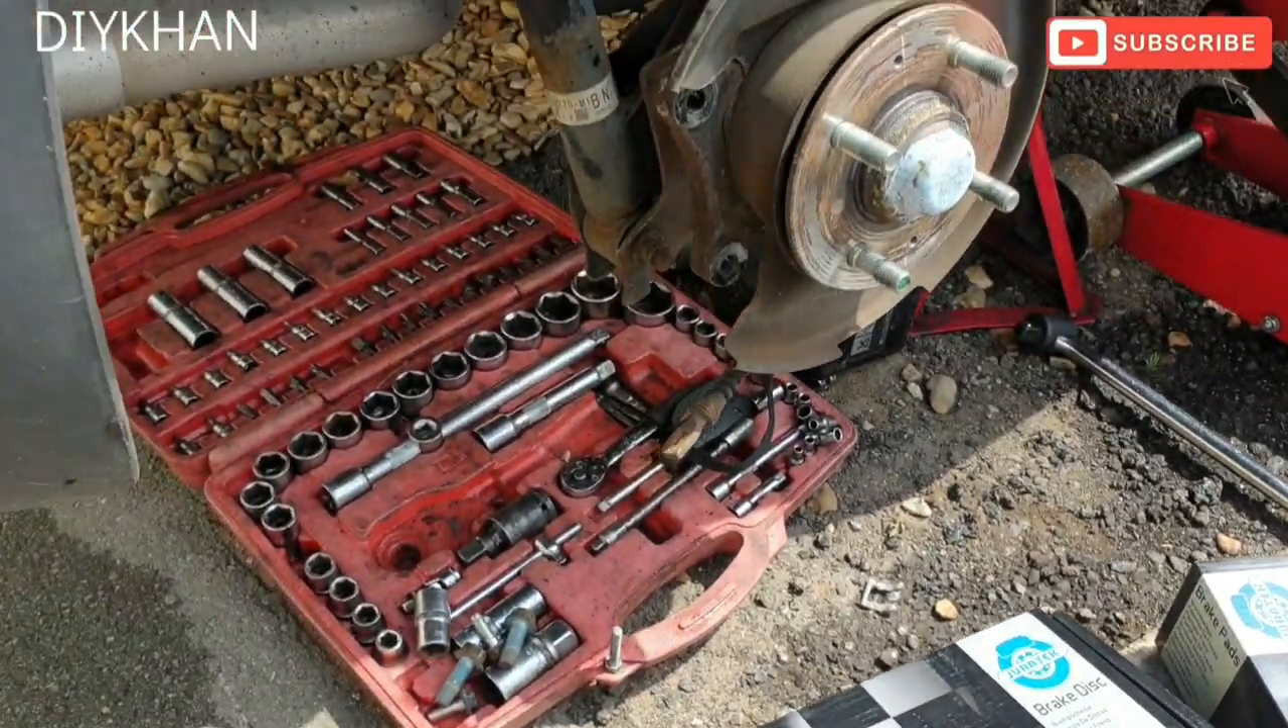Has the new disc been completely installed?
No.